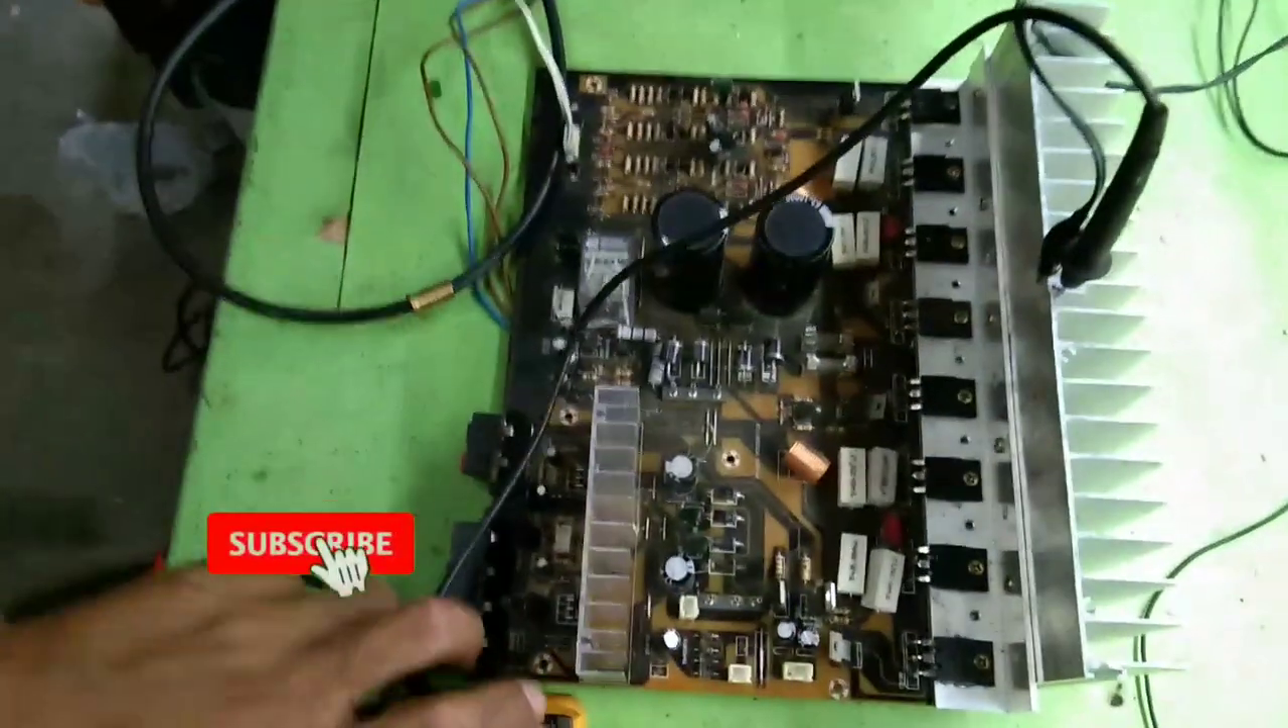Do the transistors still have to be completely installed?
No.